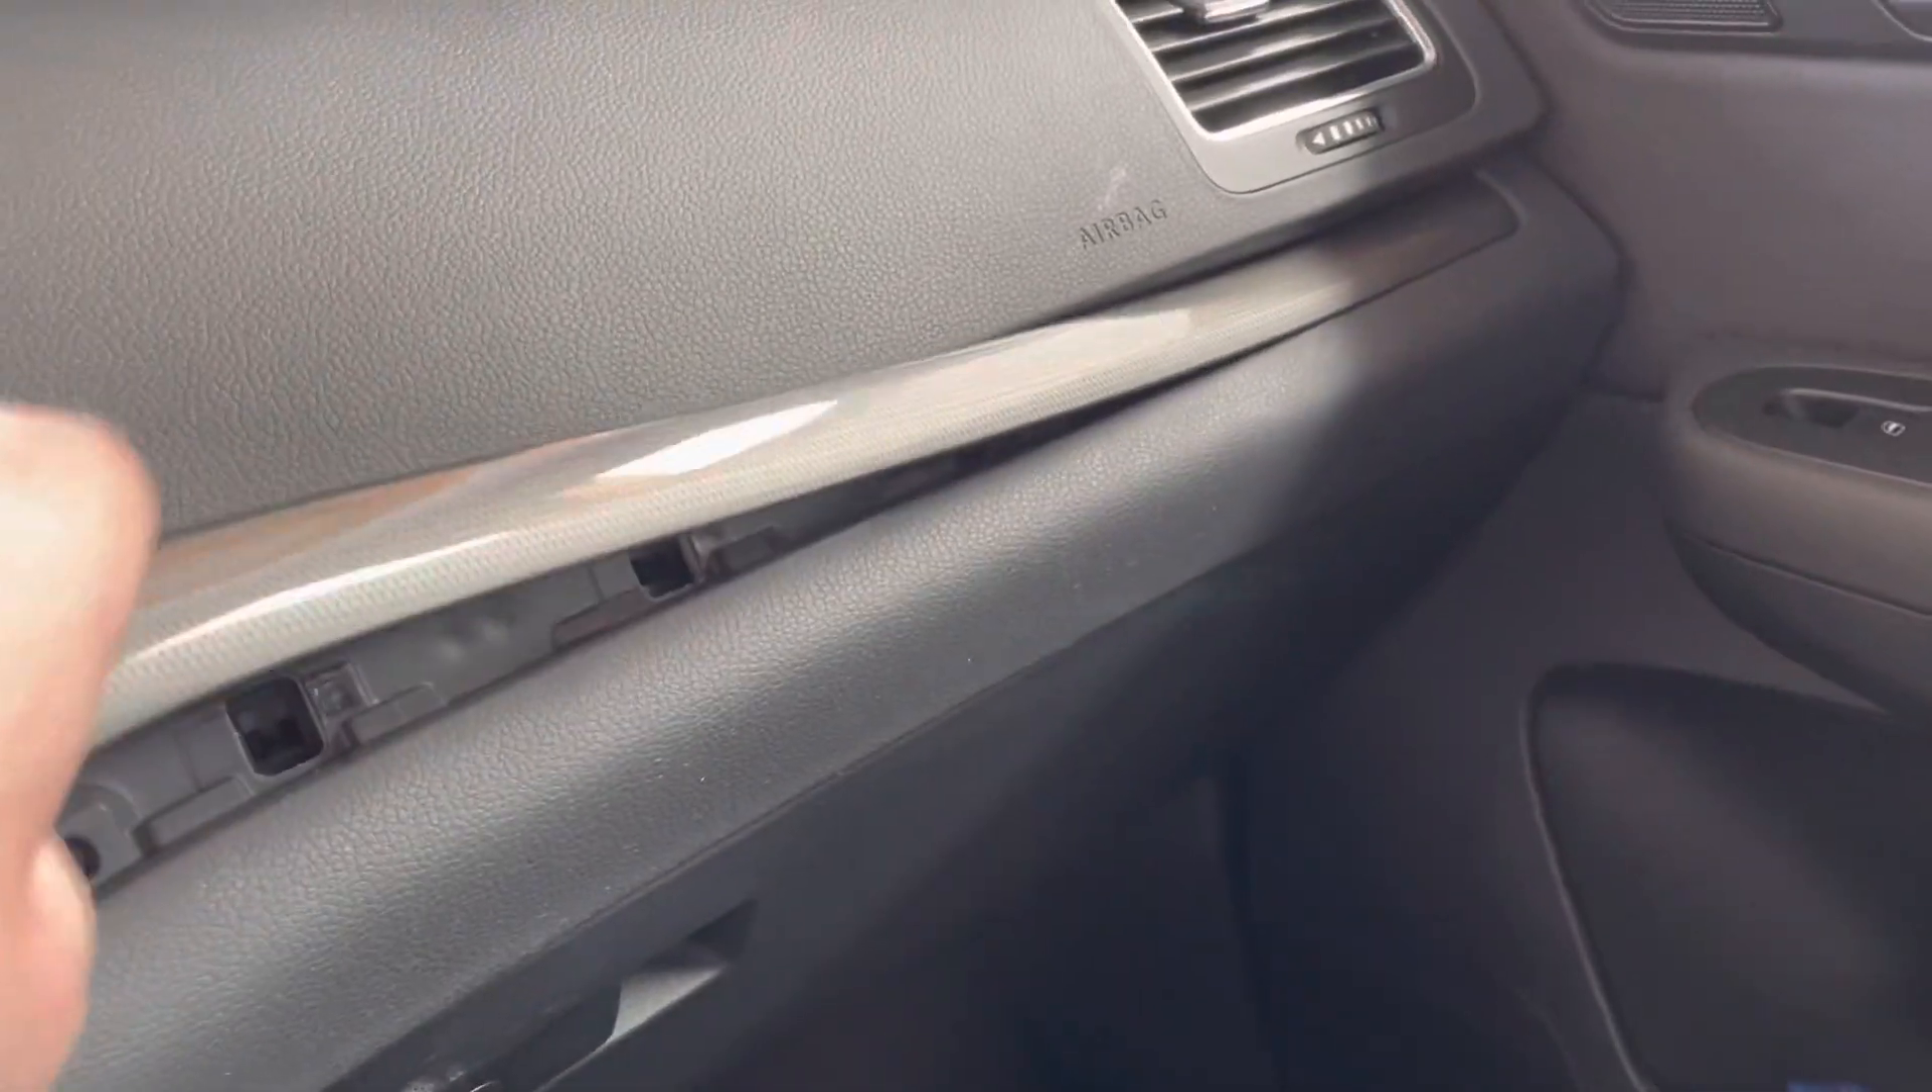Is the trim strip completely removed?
No.